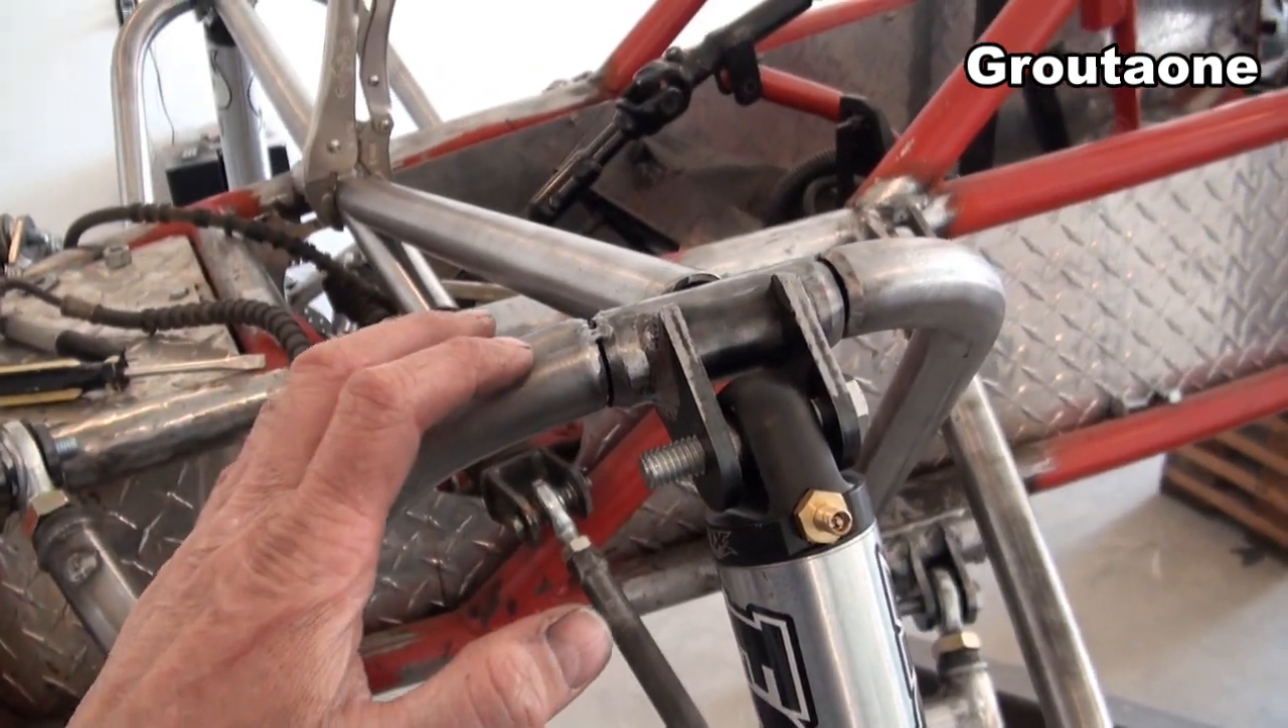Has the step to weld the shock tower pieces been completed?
No.